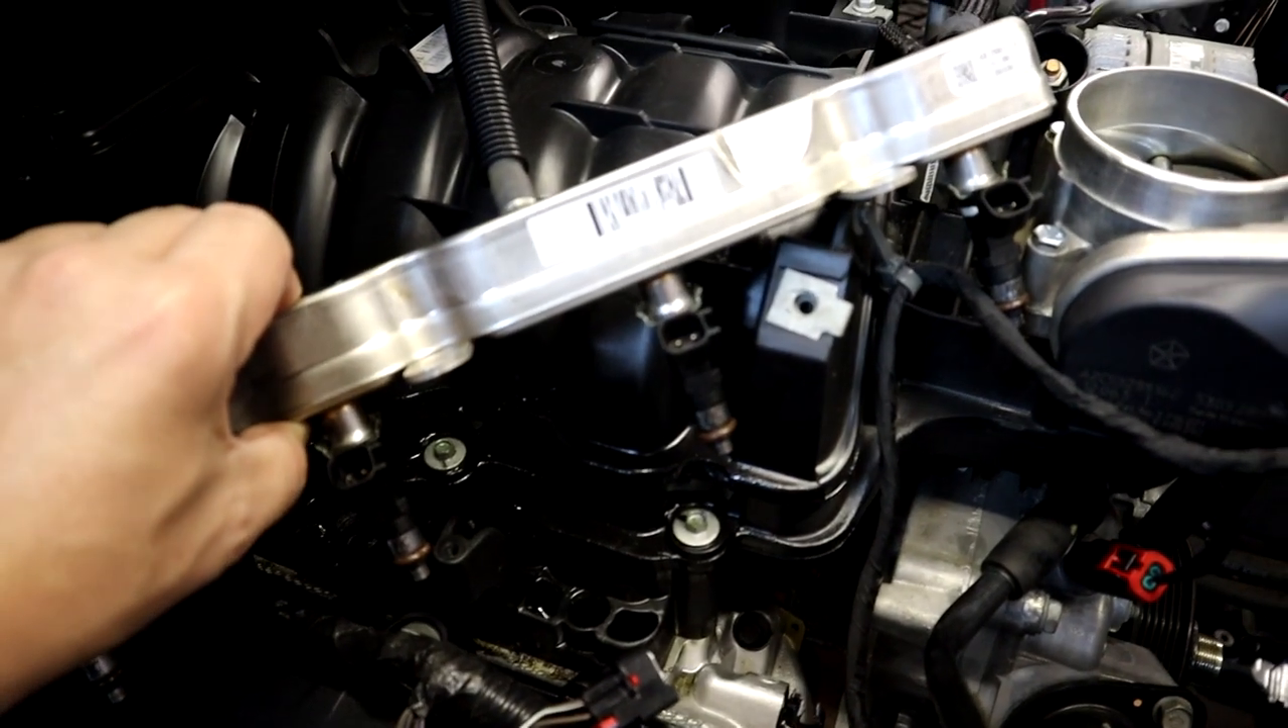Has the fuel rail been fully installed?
No.